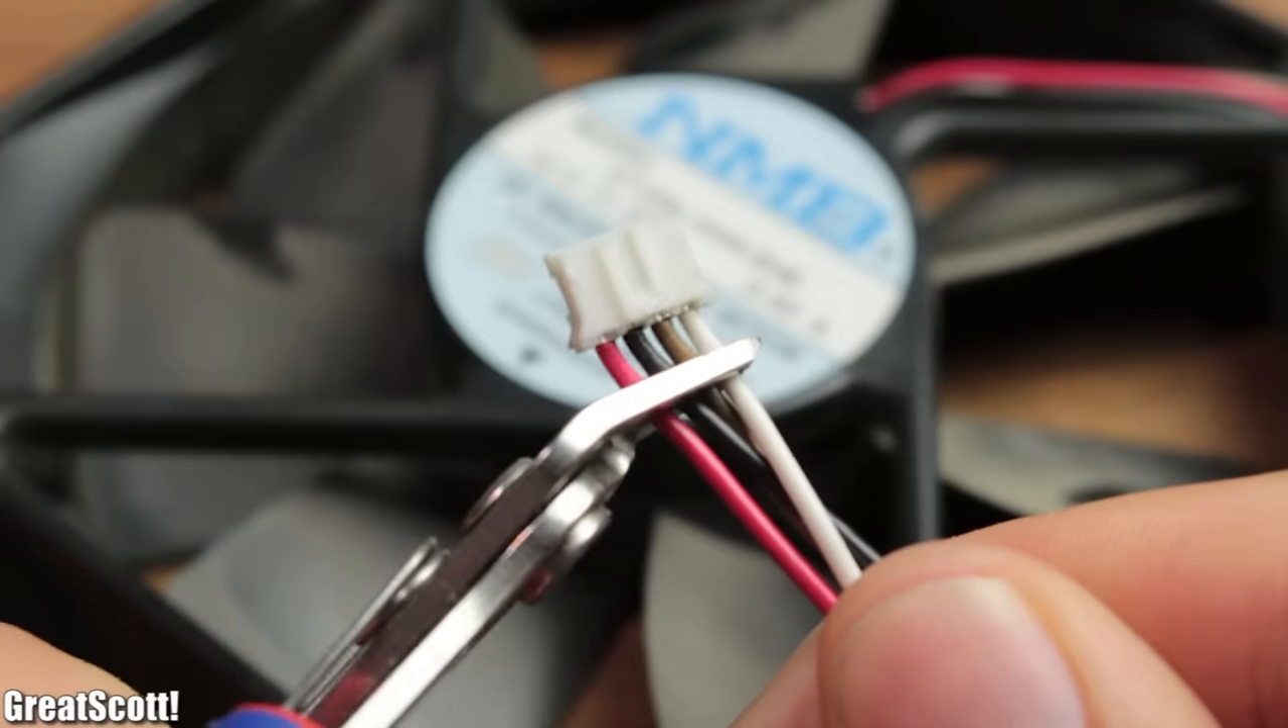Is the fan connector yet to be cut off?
Yes.